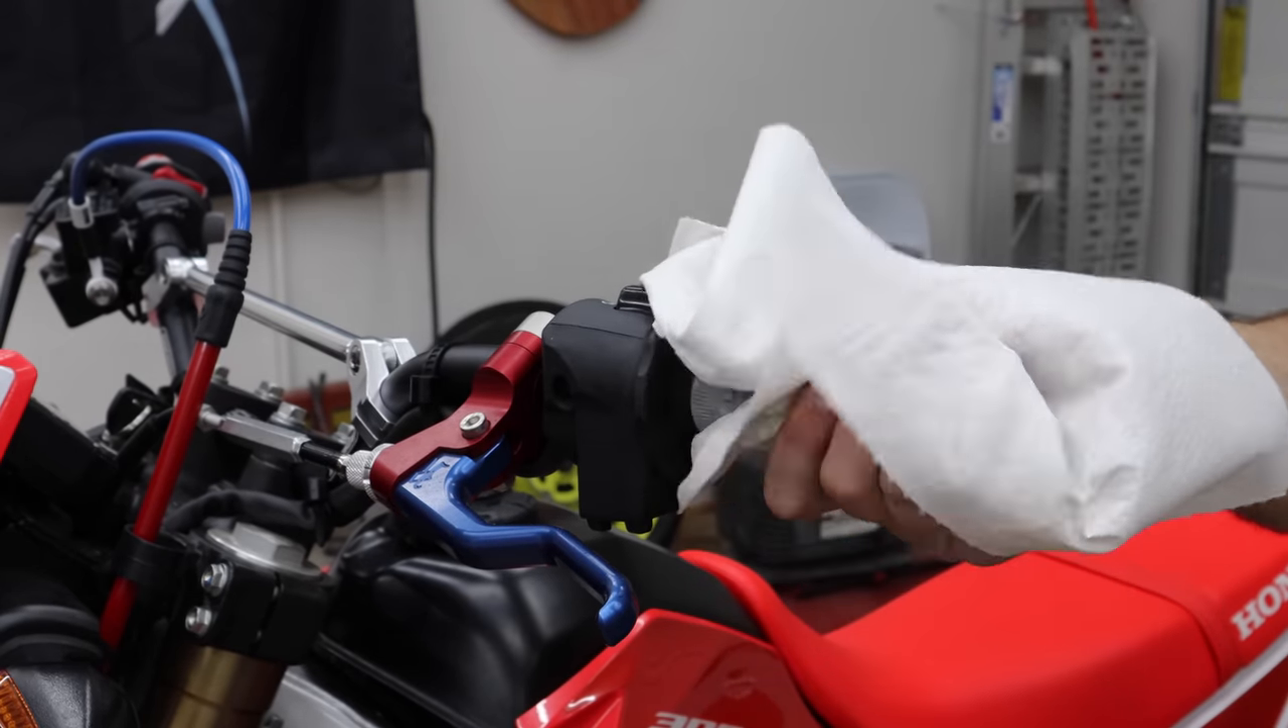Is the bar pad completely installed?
No.